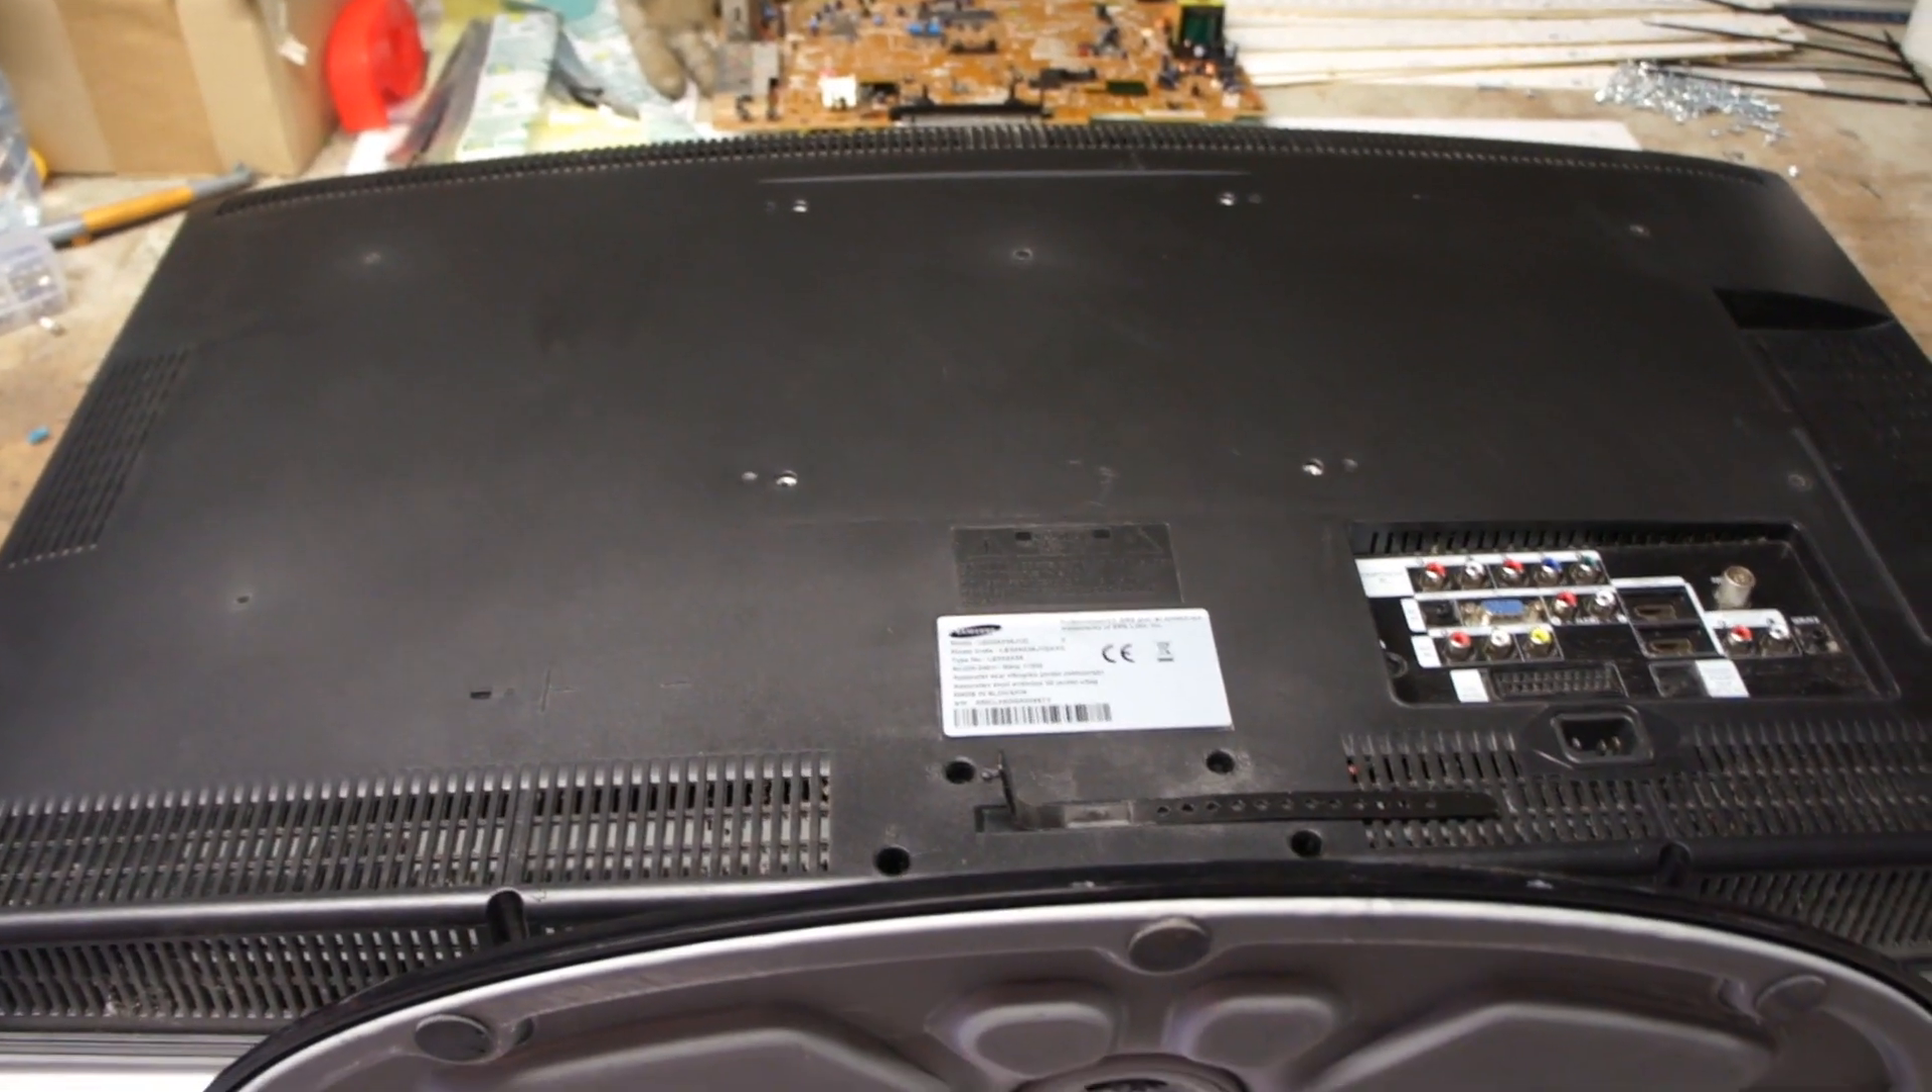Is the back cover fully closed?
Yes.